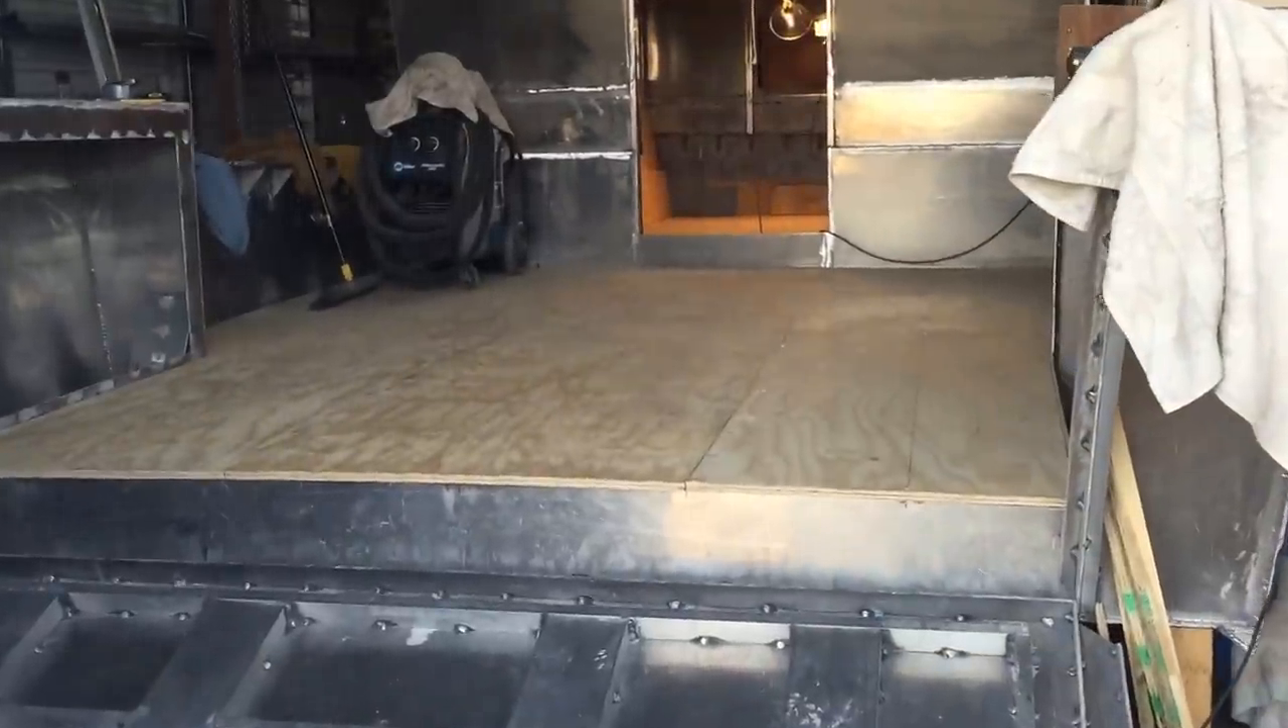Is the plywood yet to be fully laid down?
No.